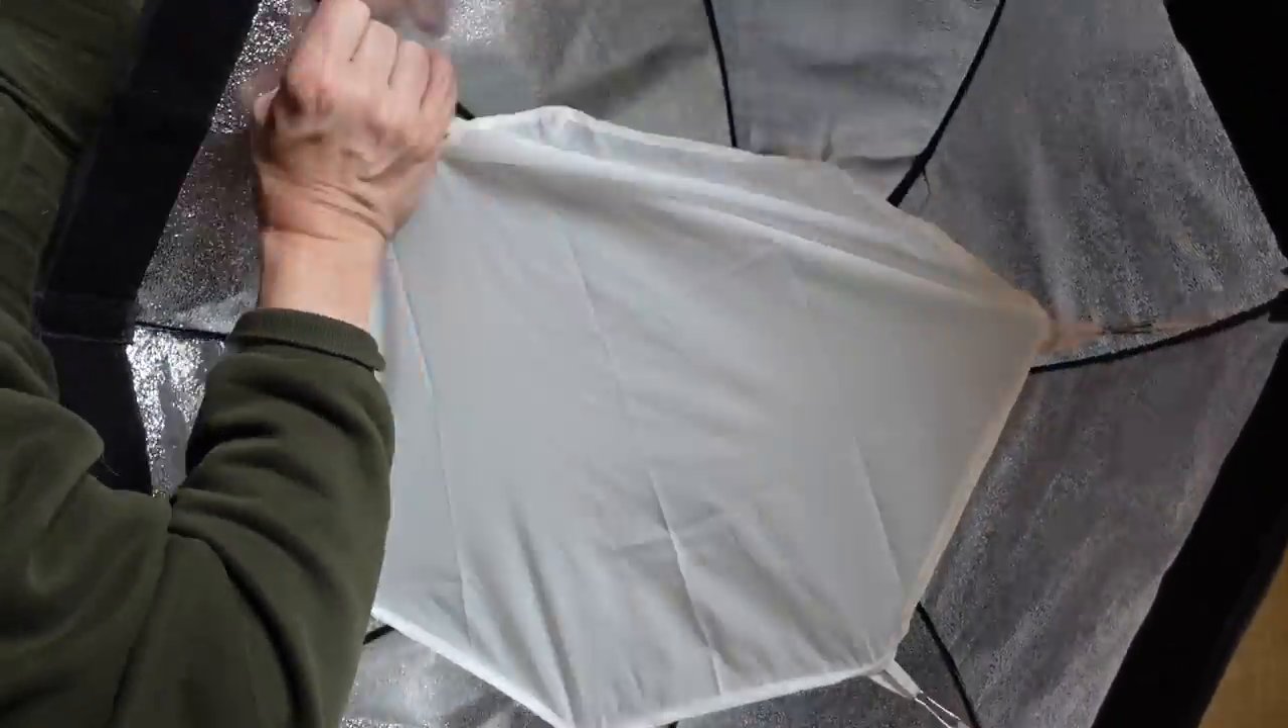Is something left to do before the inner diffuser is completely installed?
Yes.